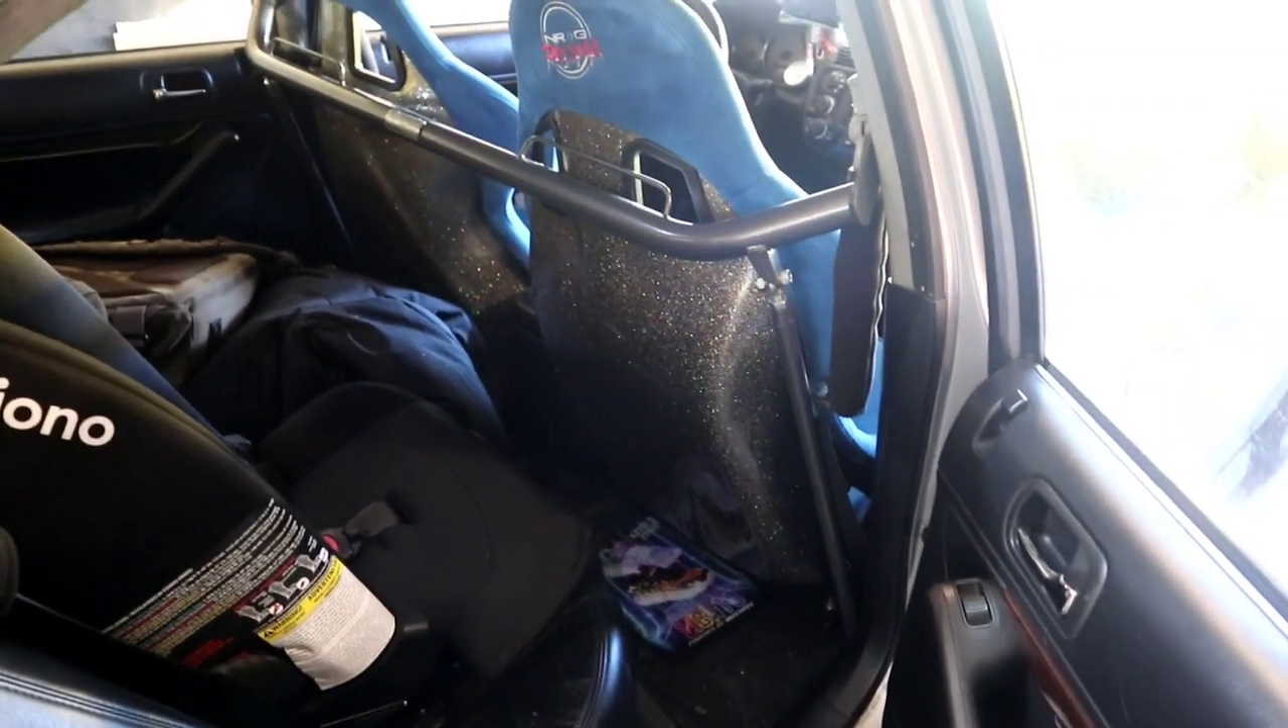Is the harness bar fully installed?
Yes.